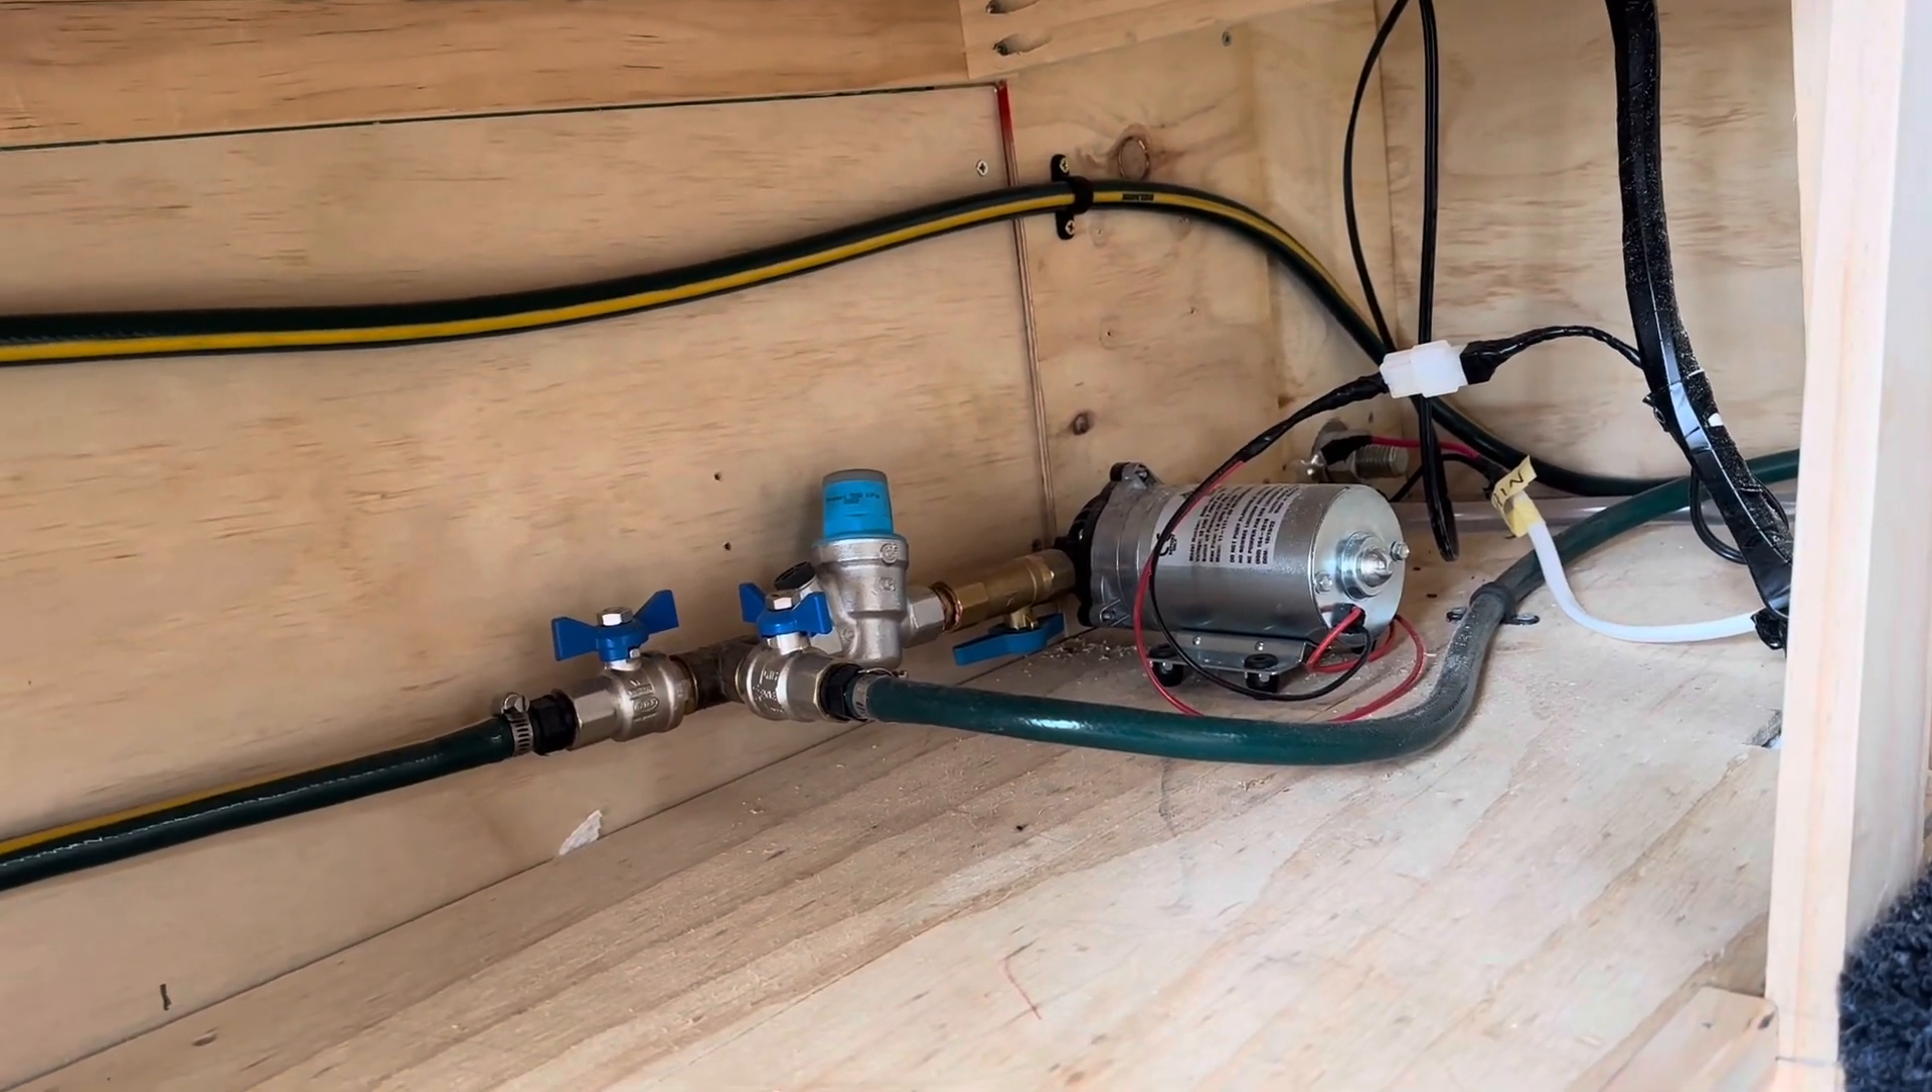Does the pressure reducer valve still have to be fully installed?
No.